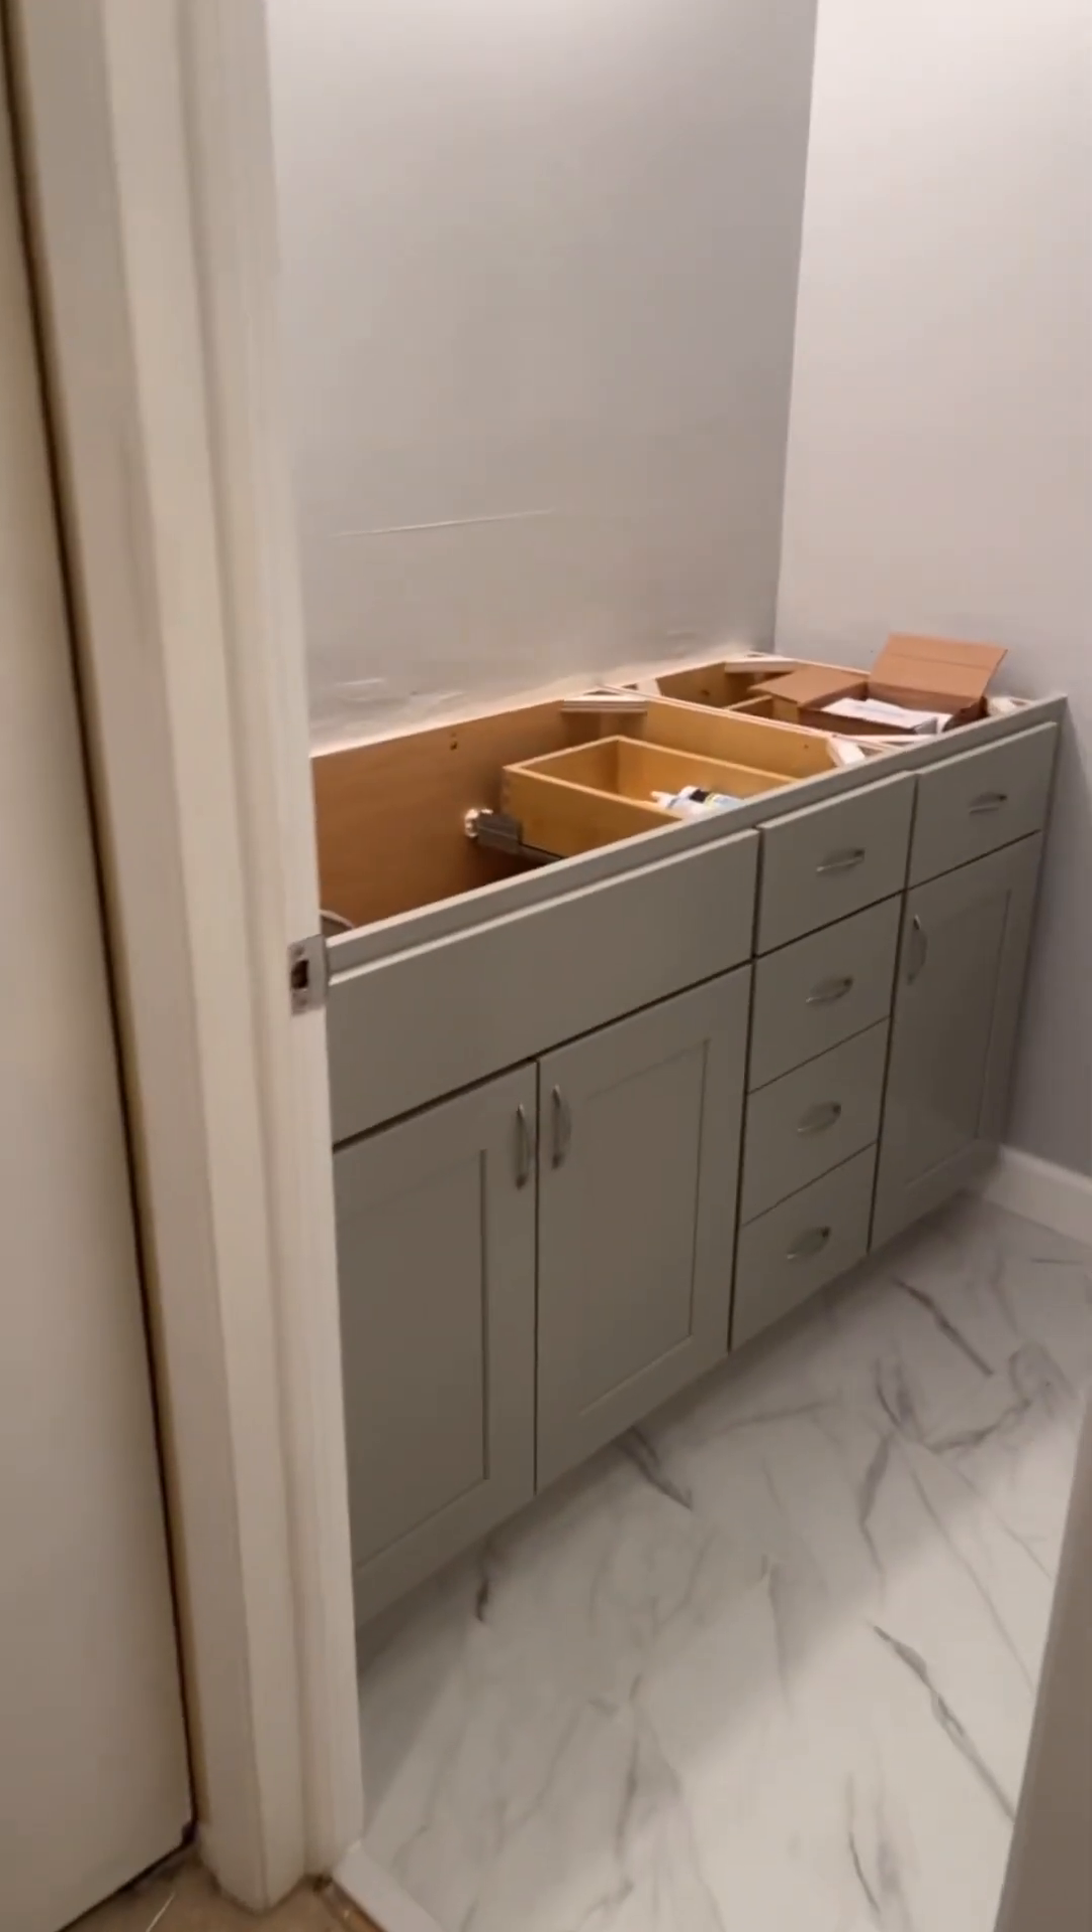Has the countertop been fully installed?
No.